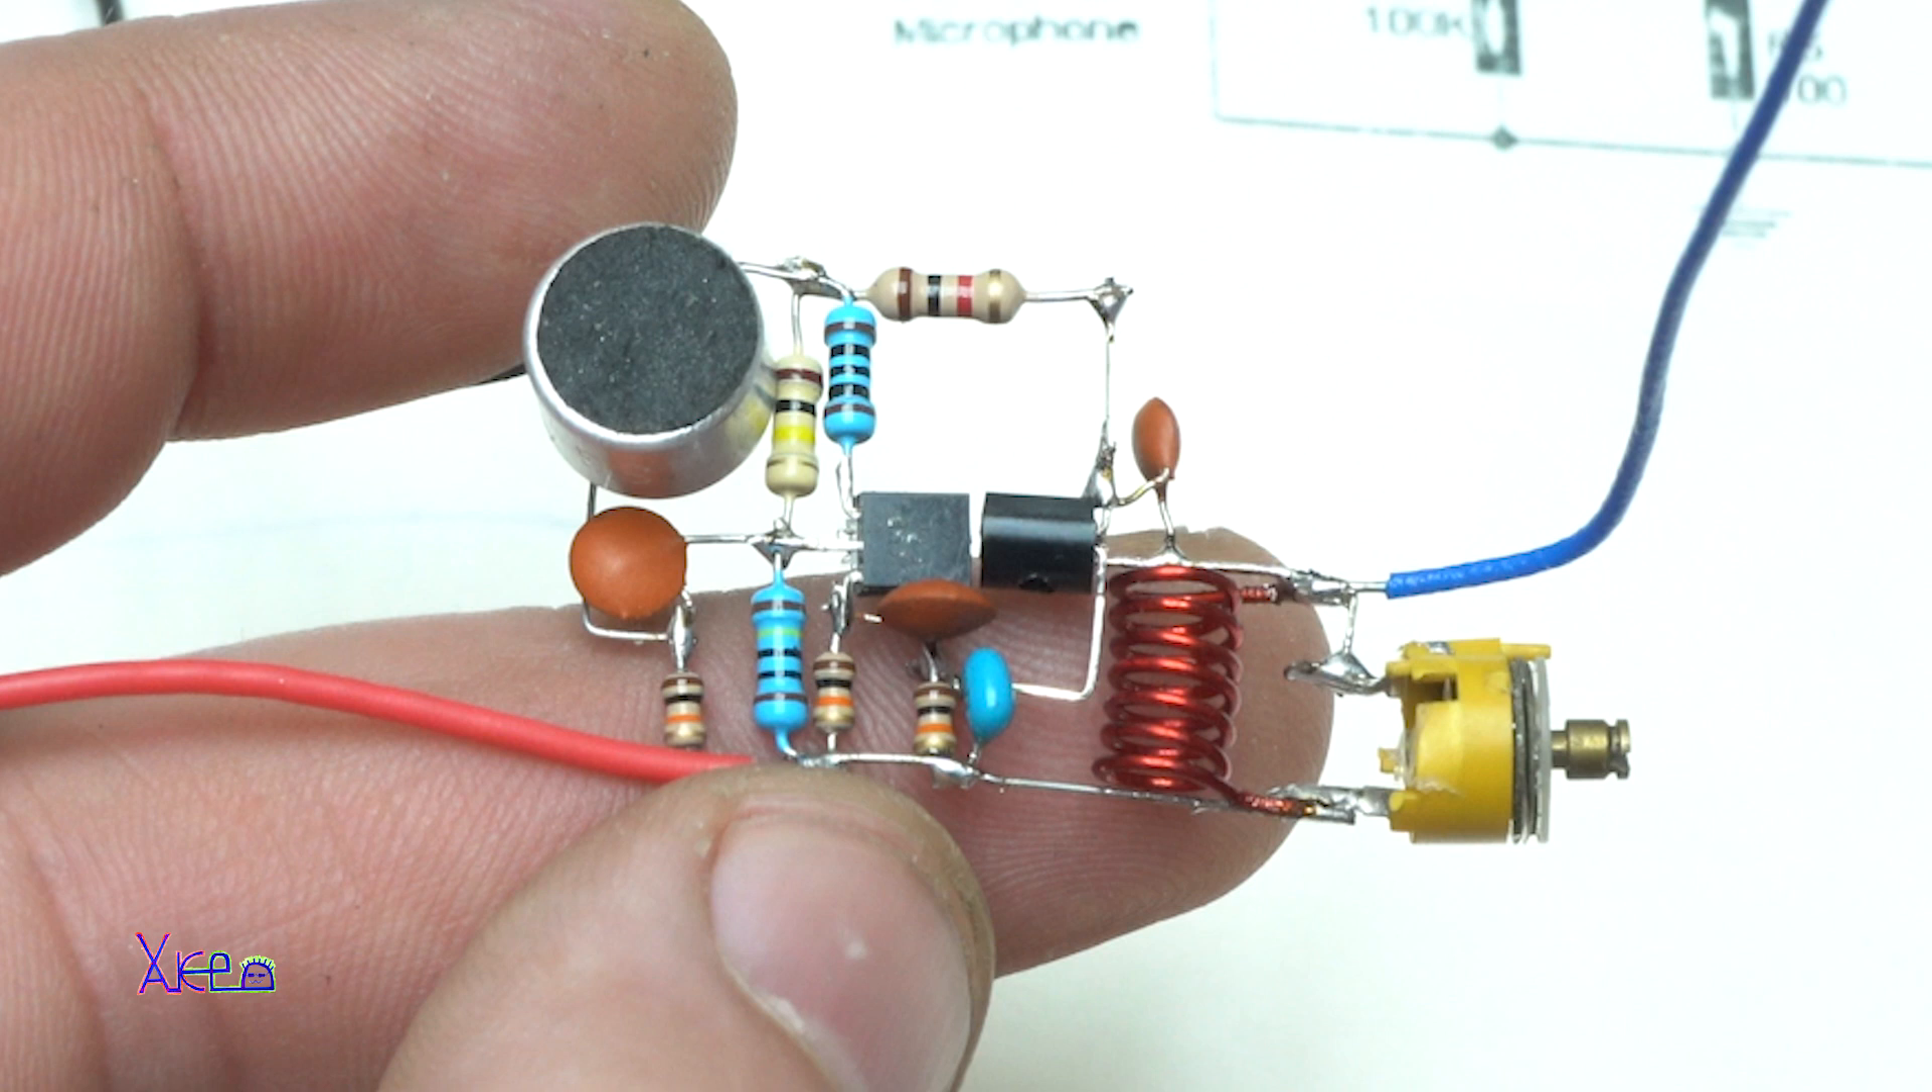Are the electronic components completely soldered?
Yes.